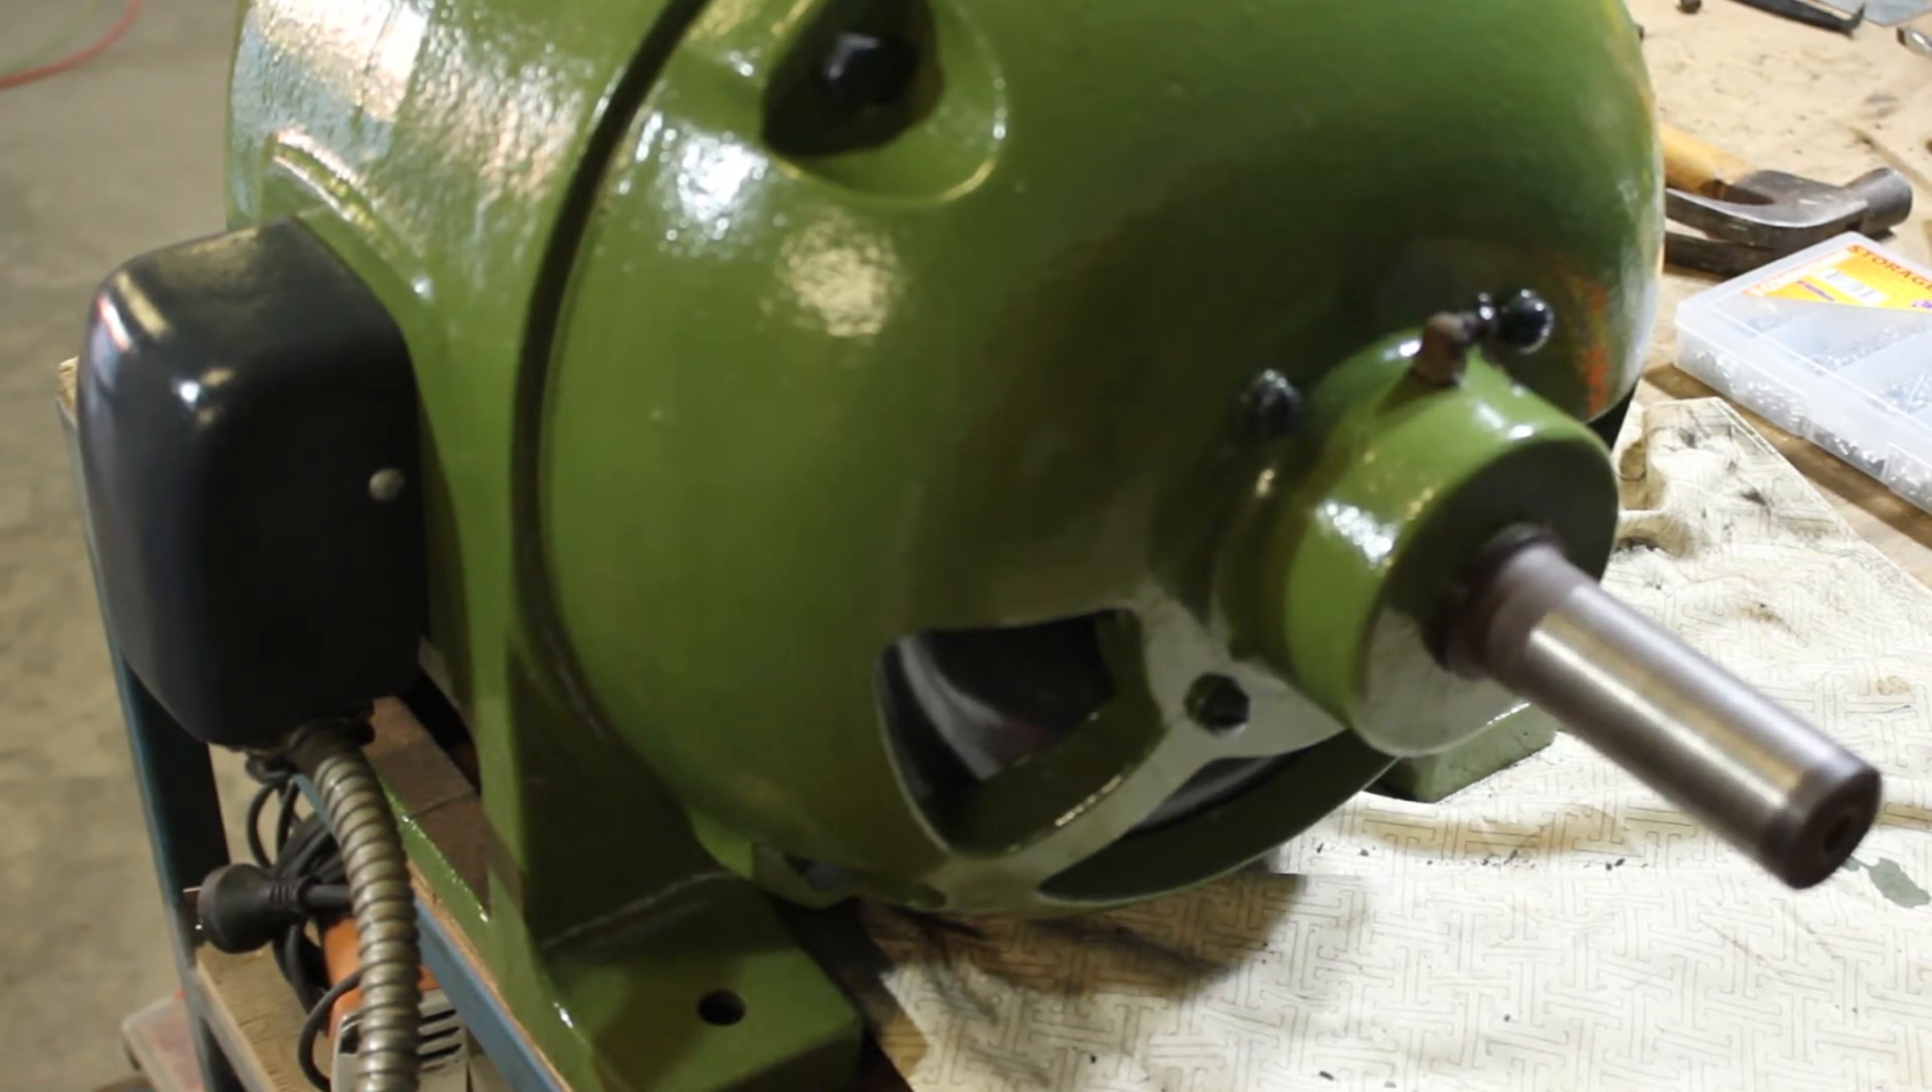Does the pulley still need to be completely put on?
Yes.